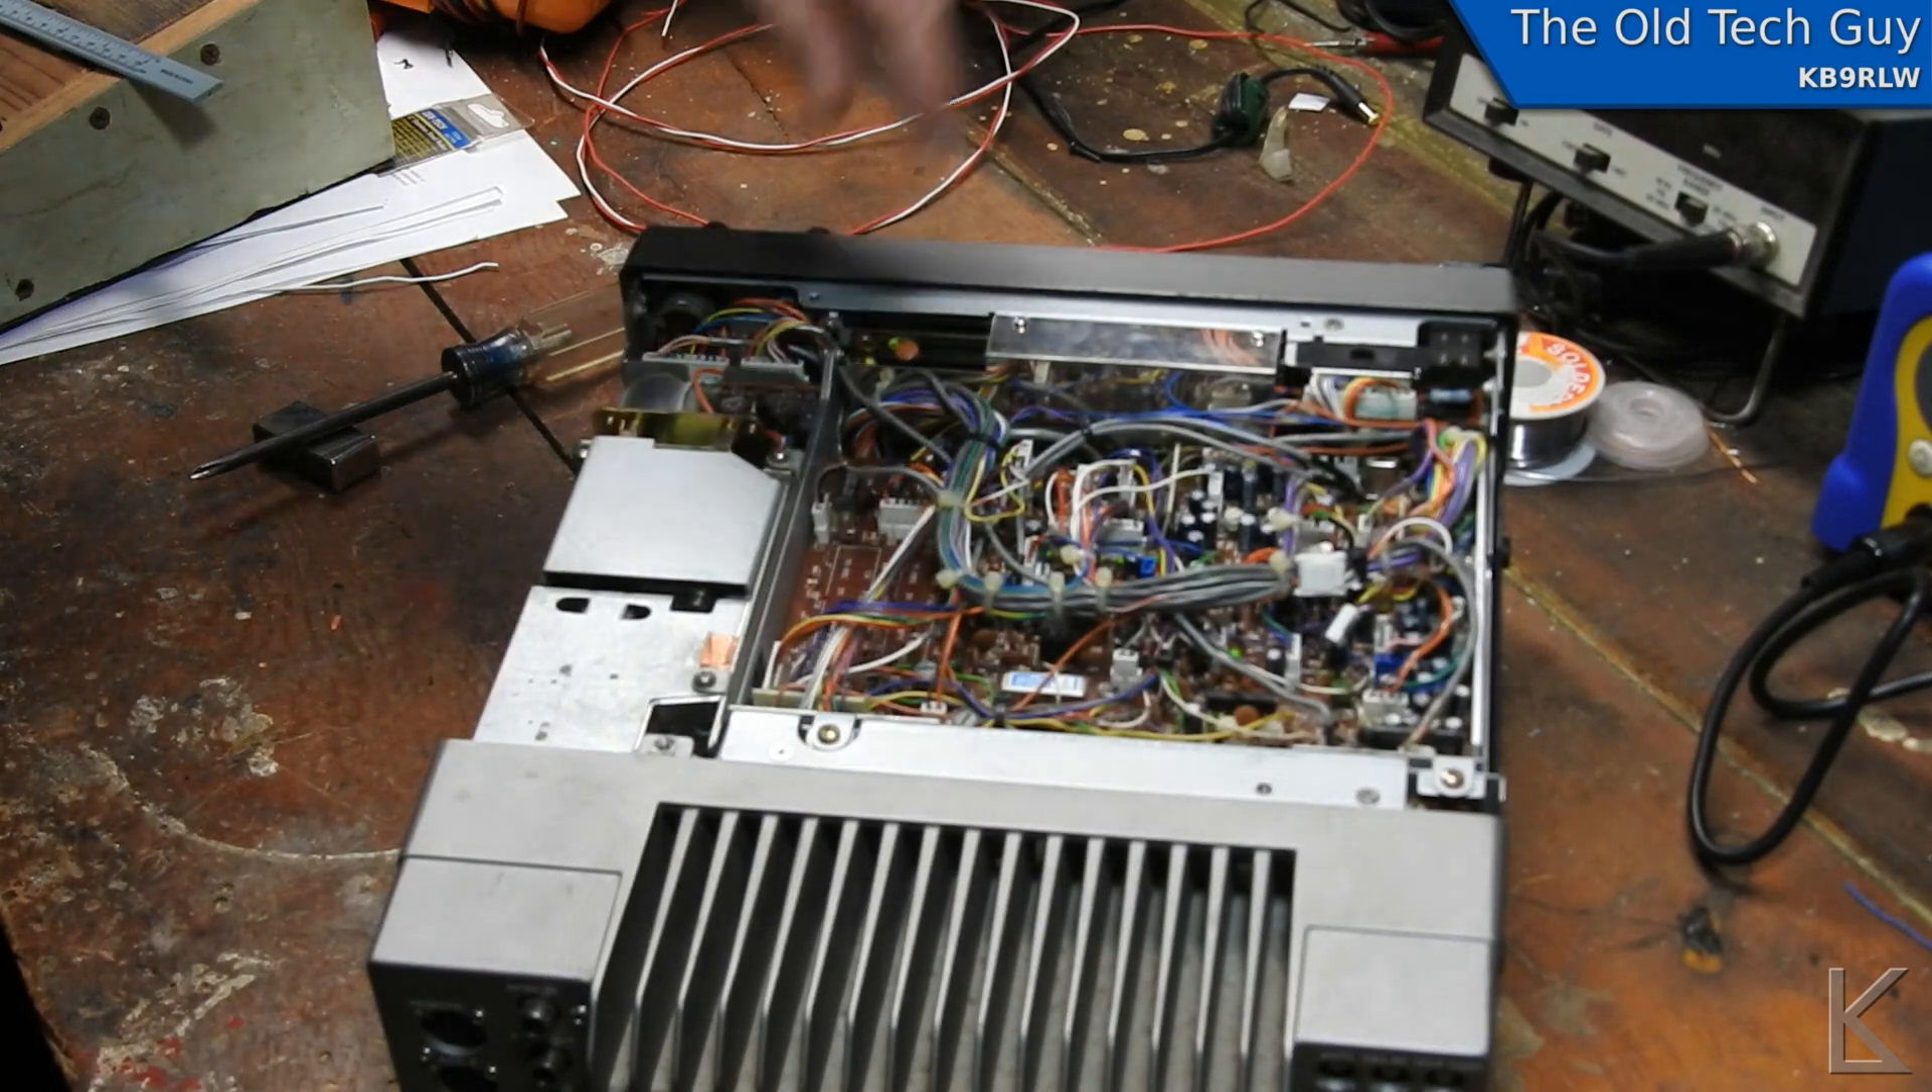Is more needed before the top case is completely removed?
No.